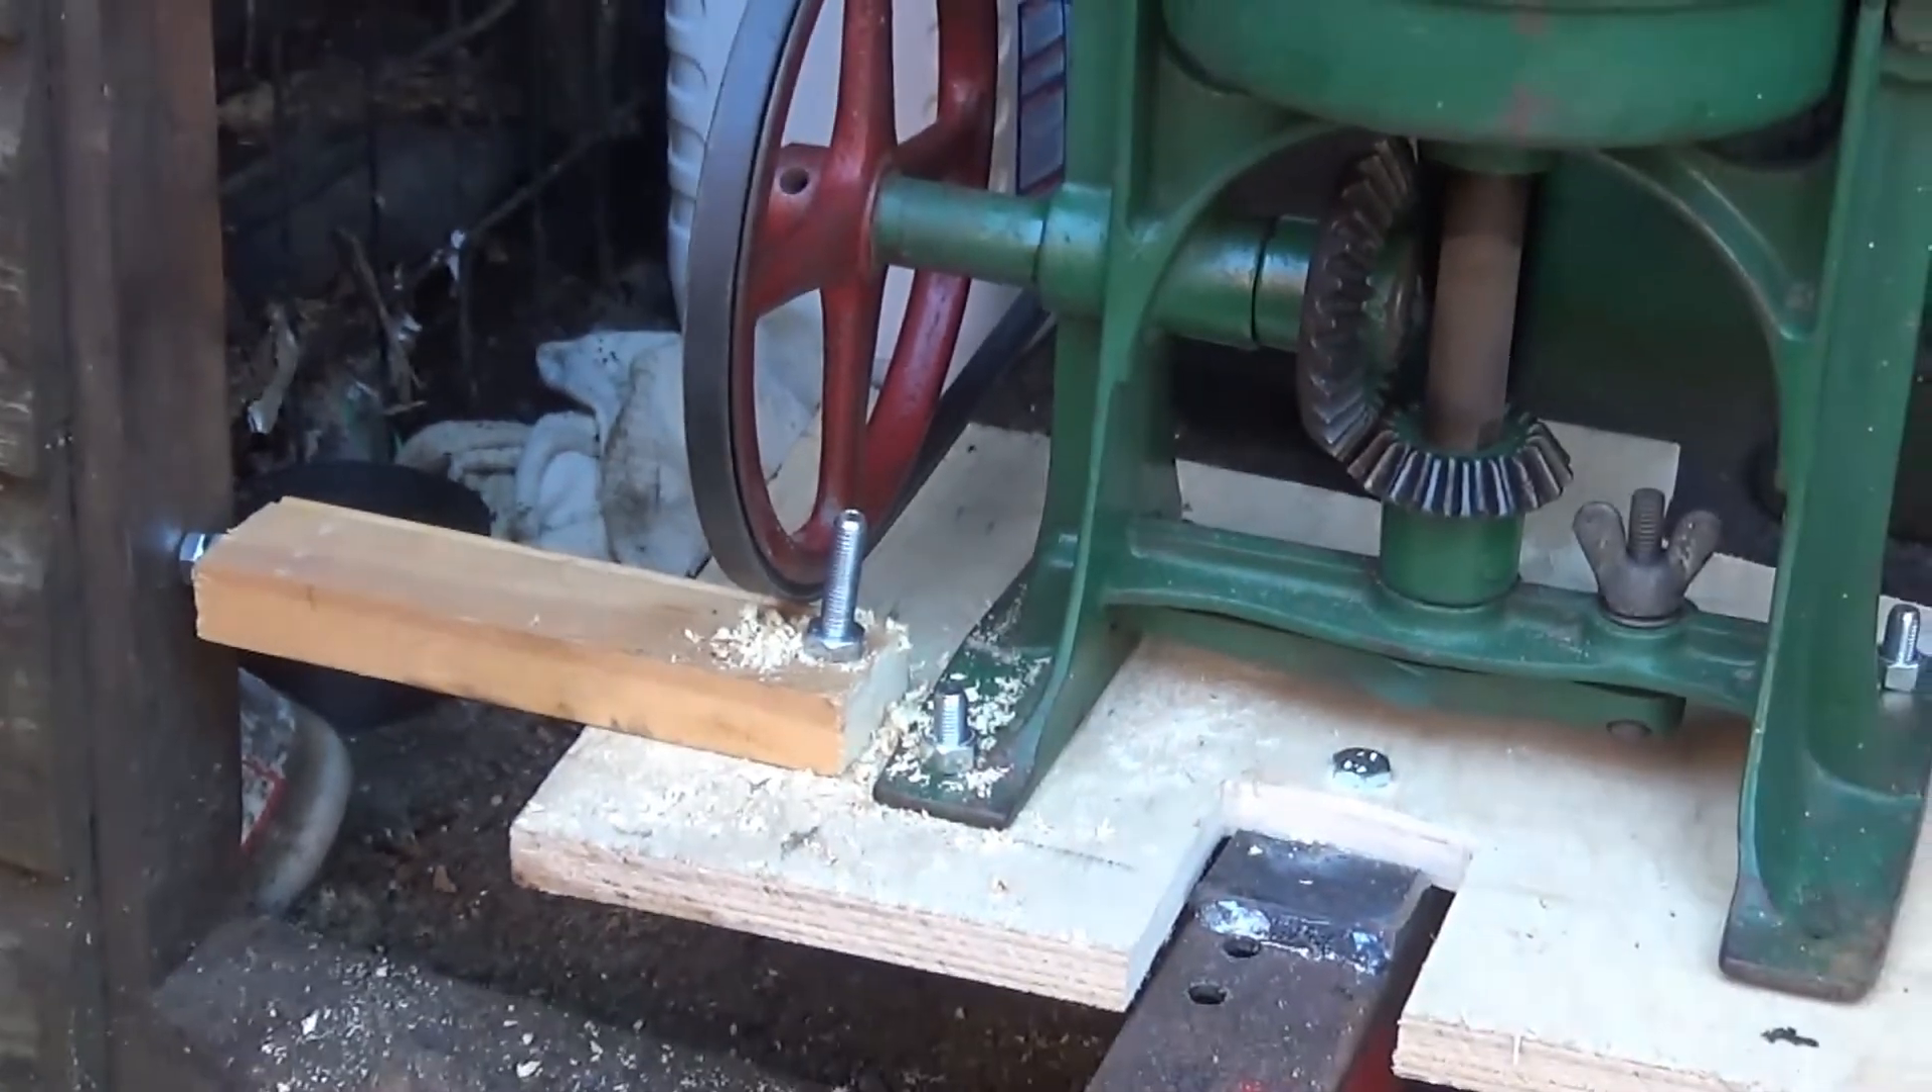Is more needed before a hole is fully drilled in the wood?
No.